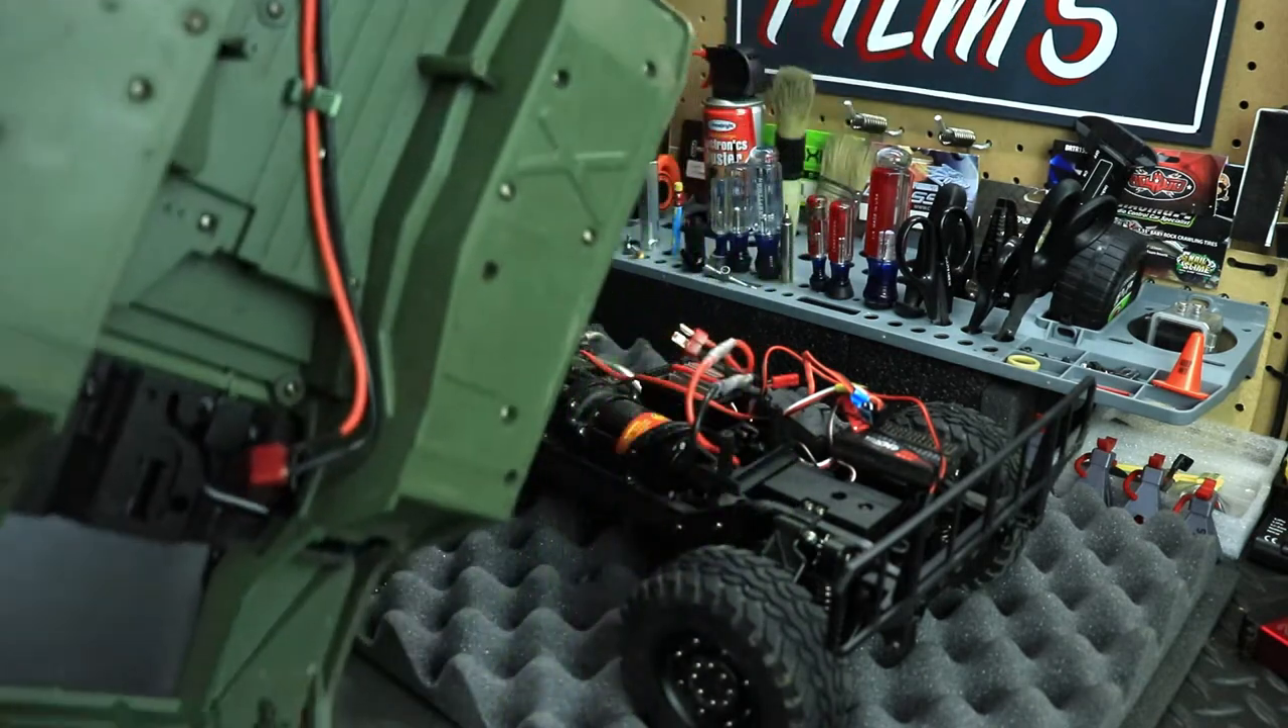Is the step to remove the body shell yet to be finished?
No.